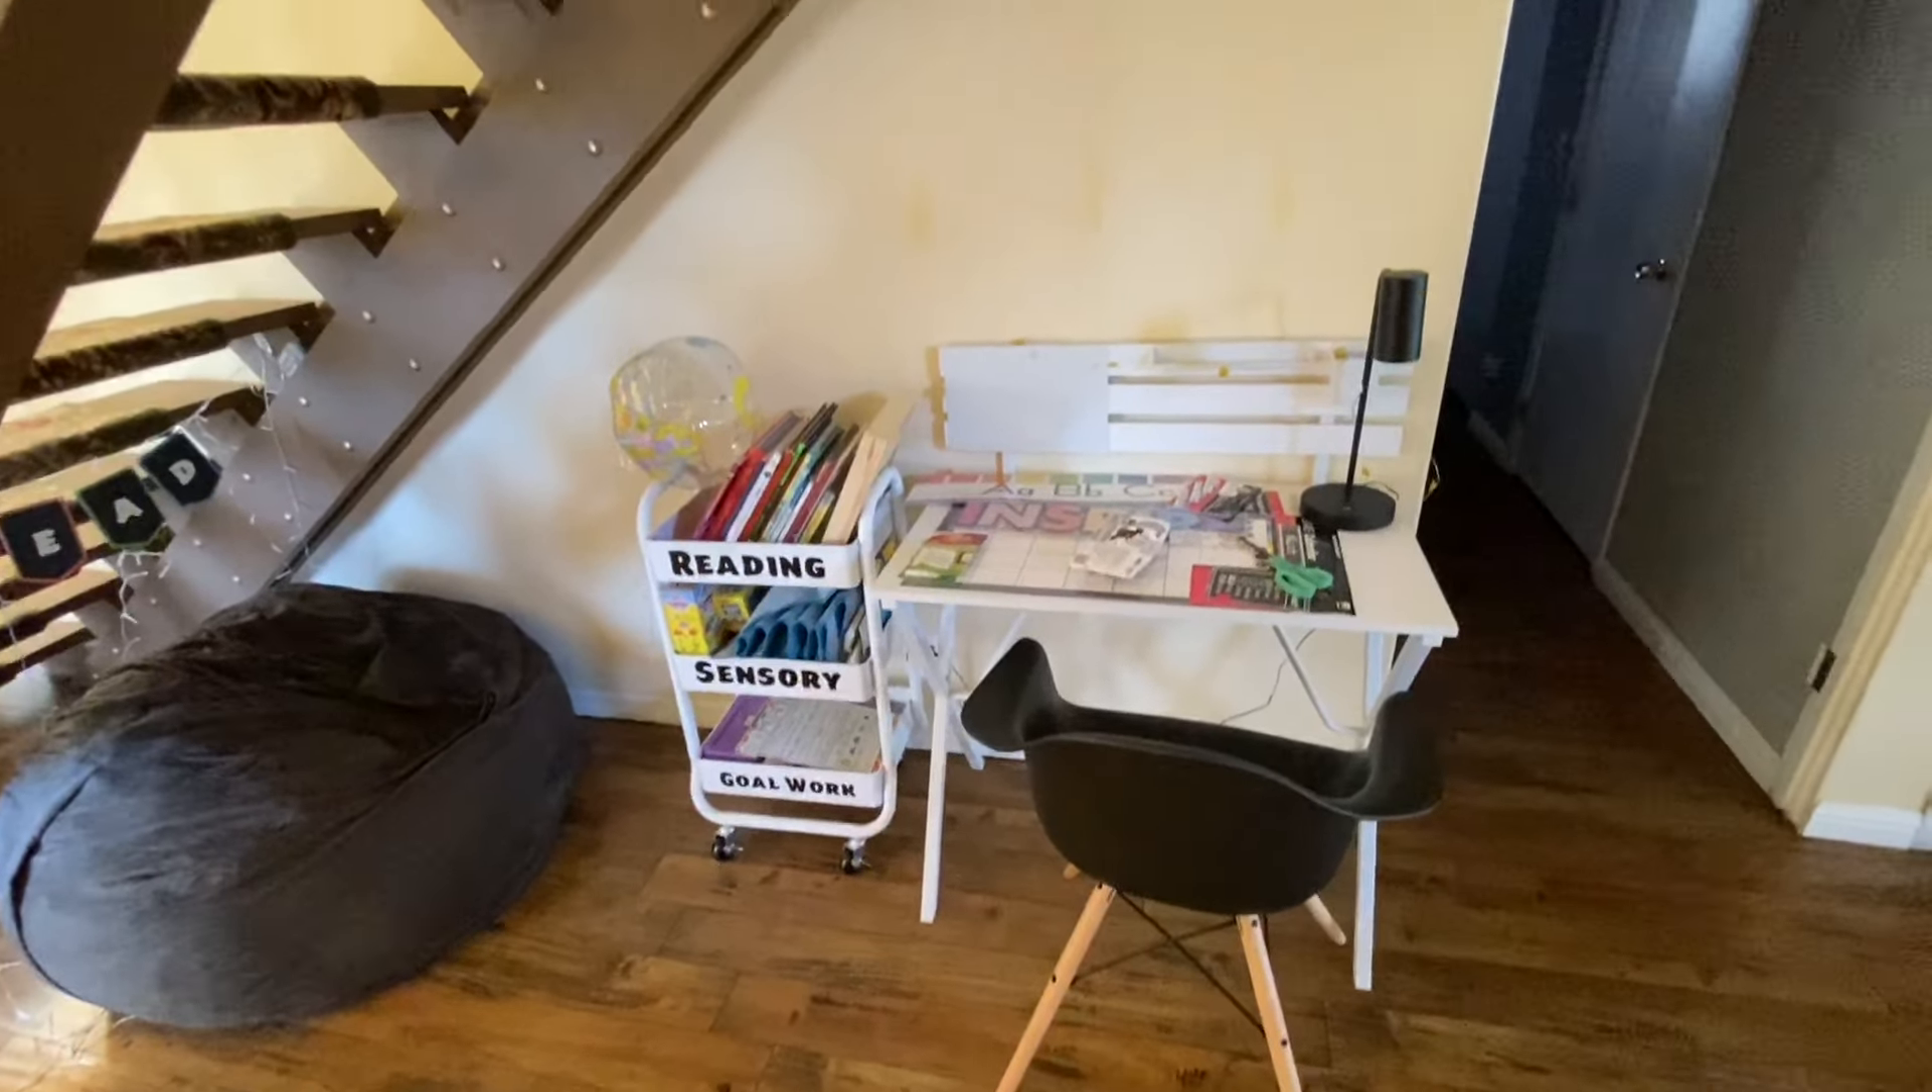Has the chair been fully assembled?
Yes.